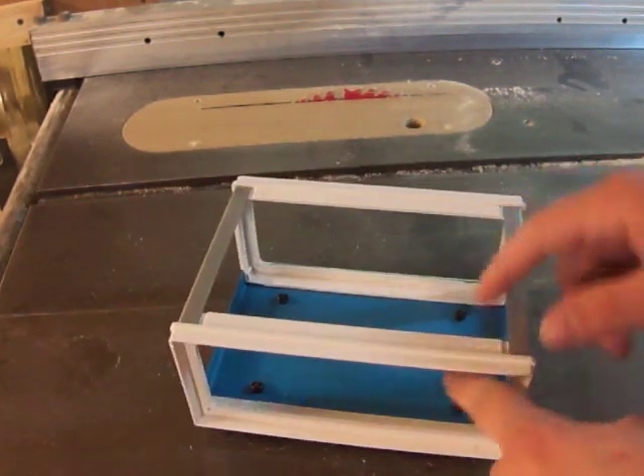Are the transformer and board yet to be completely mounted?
Yes.